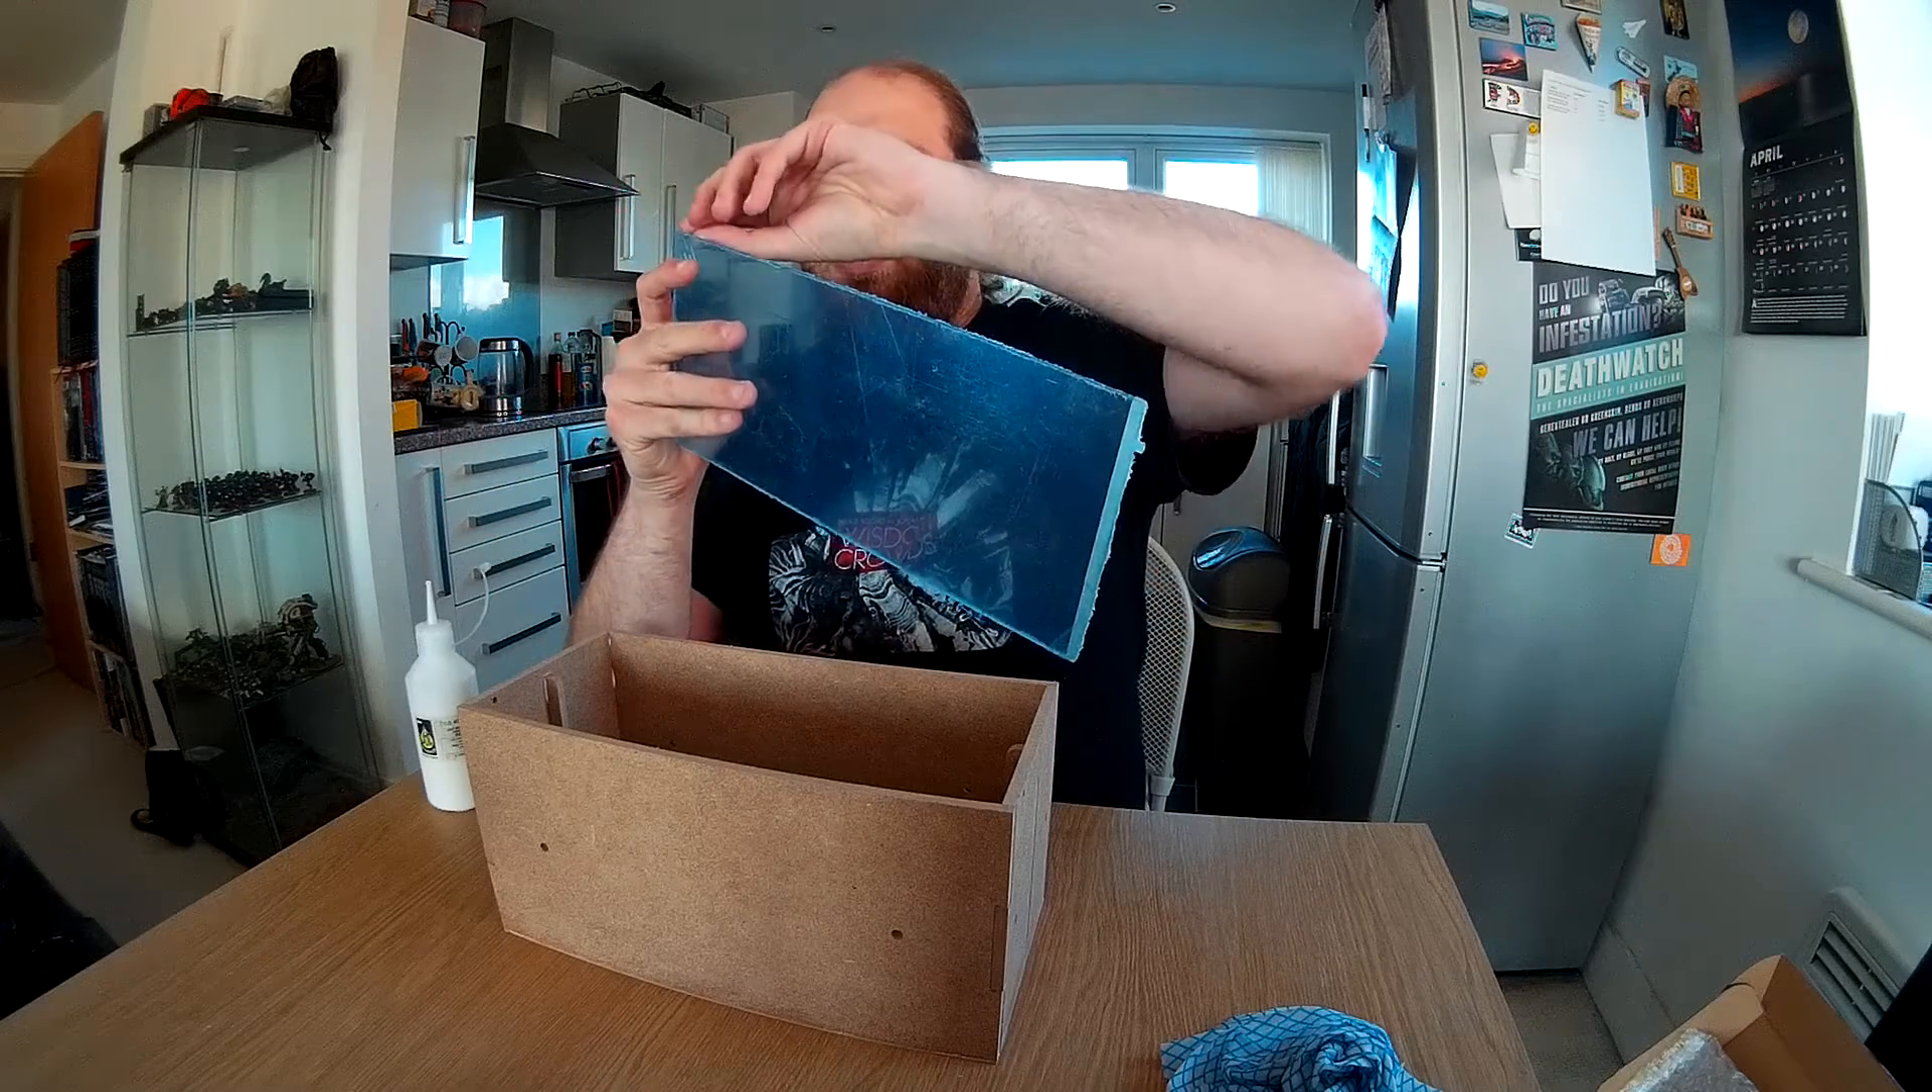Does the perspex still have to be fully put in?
Yes.